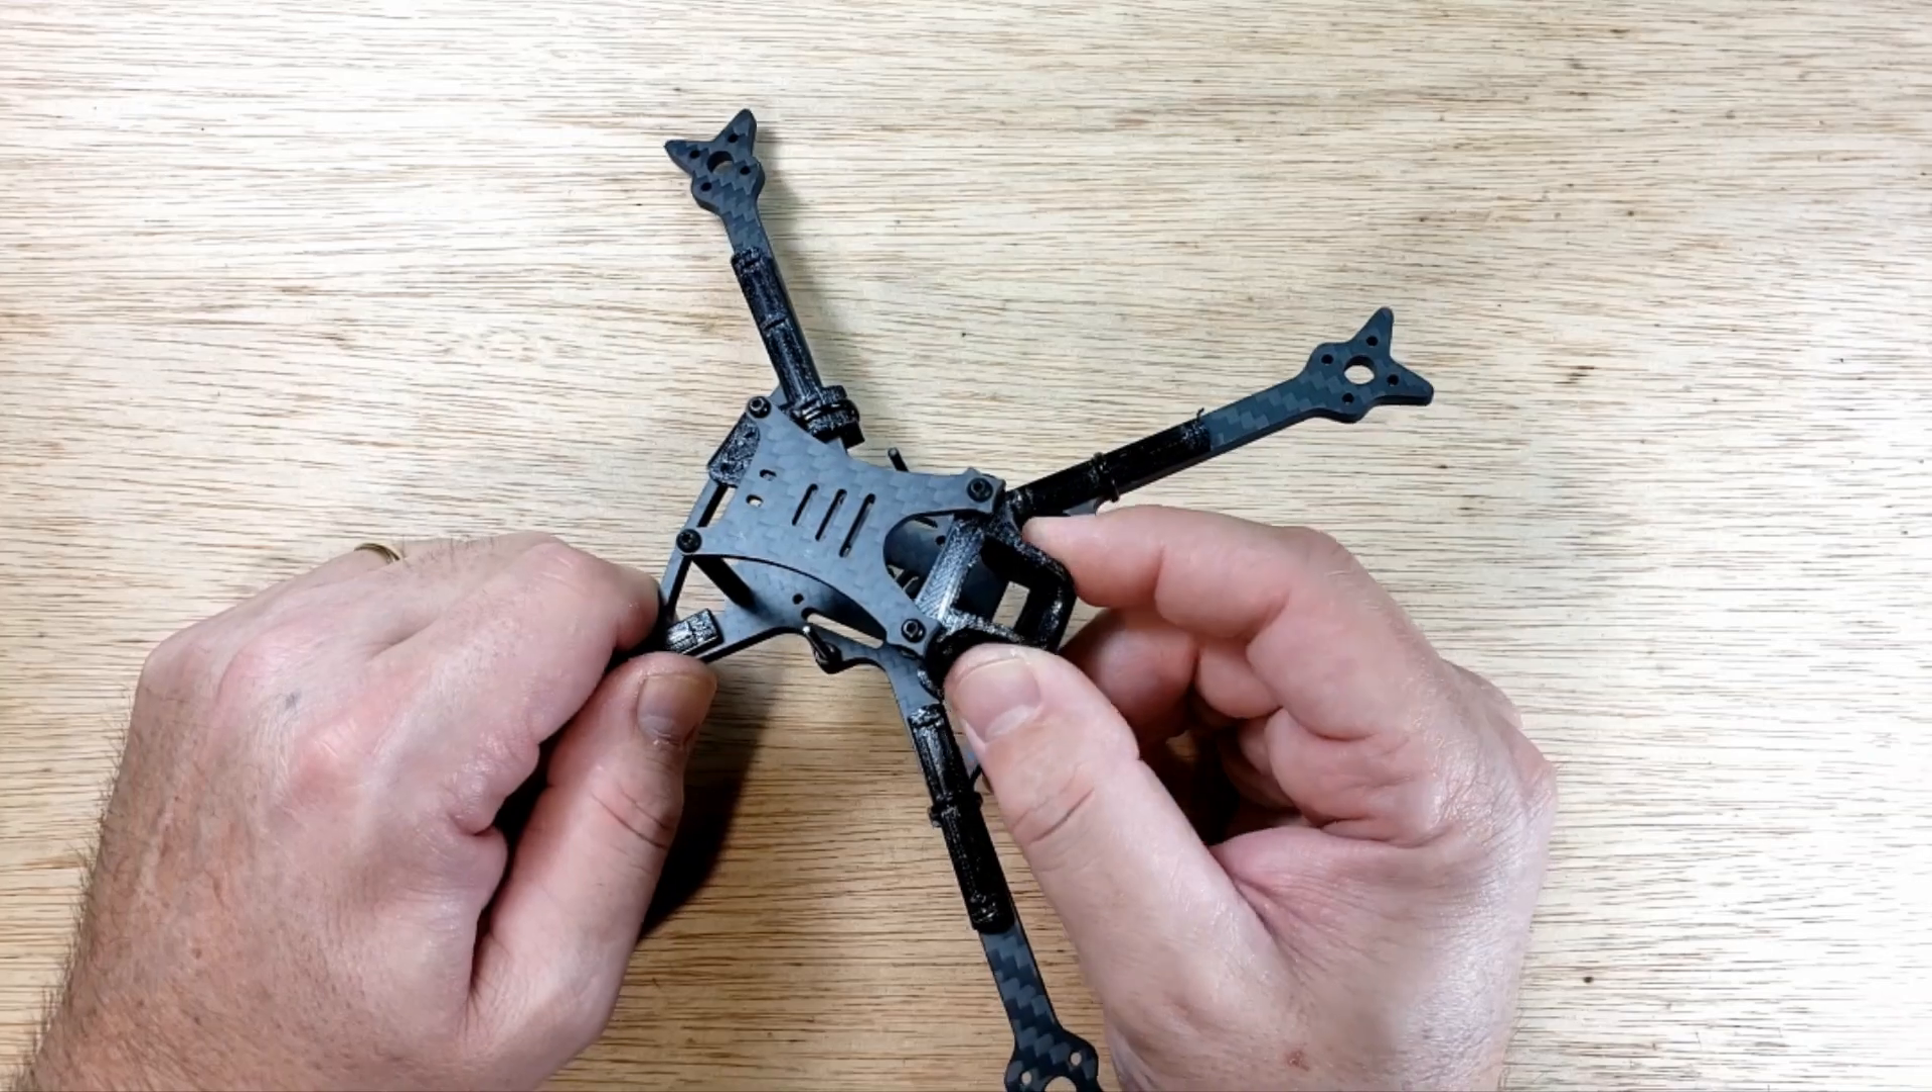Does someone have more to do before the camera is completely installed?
Yes.